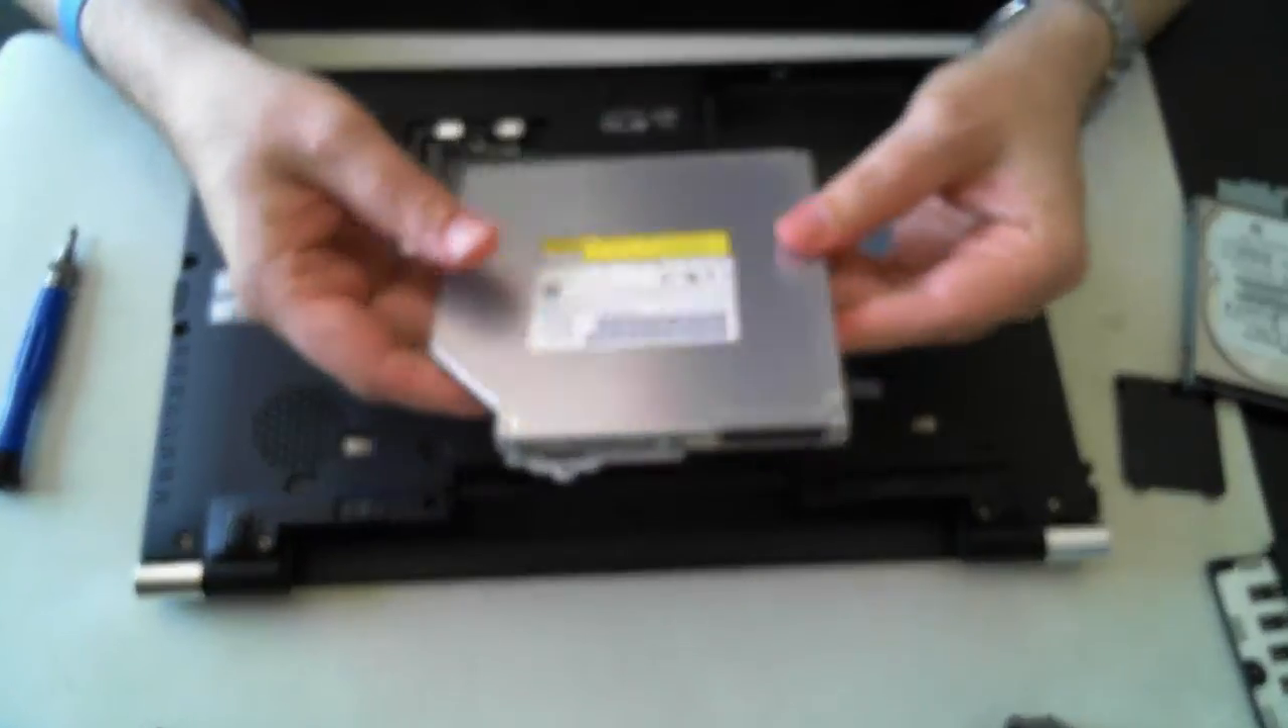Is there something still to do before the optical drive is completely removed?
No.